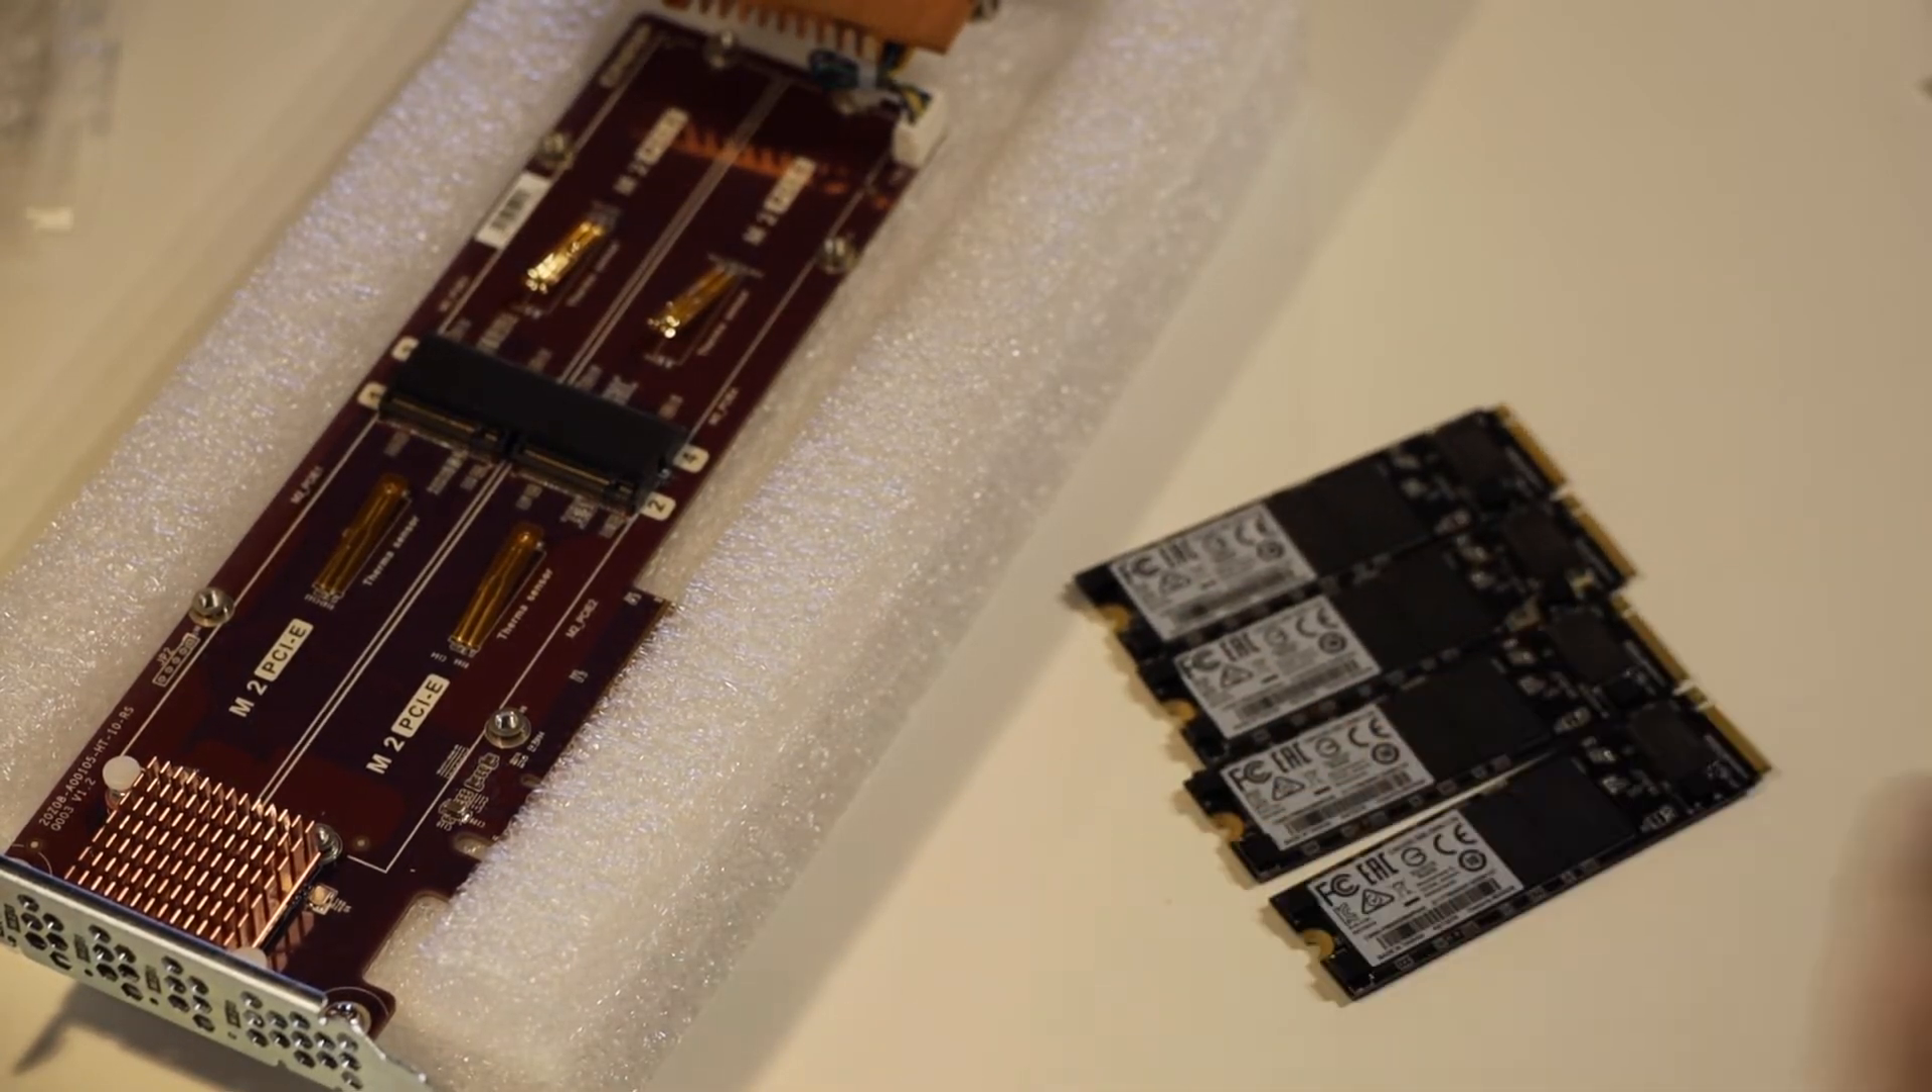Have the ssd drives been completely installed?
No.